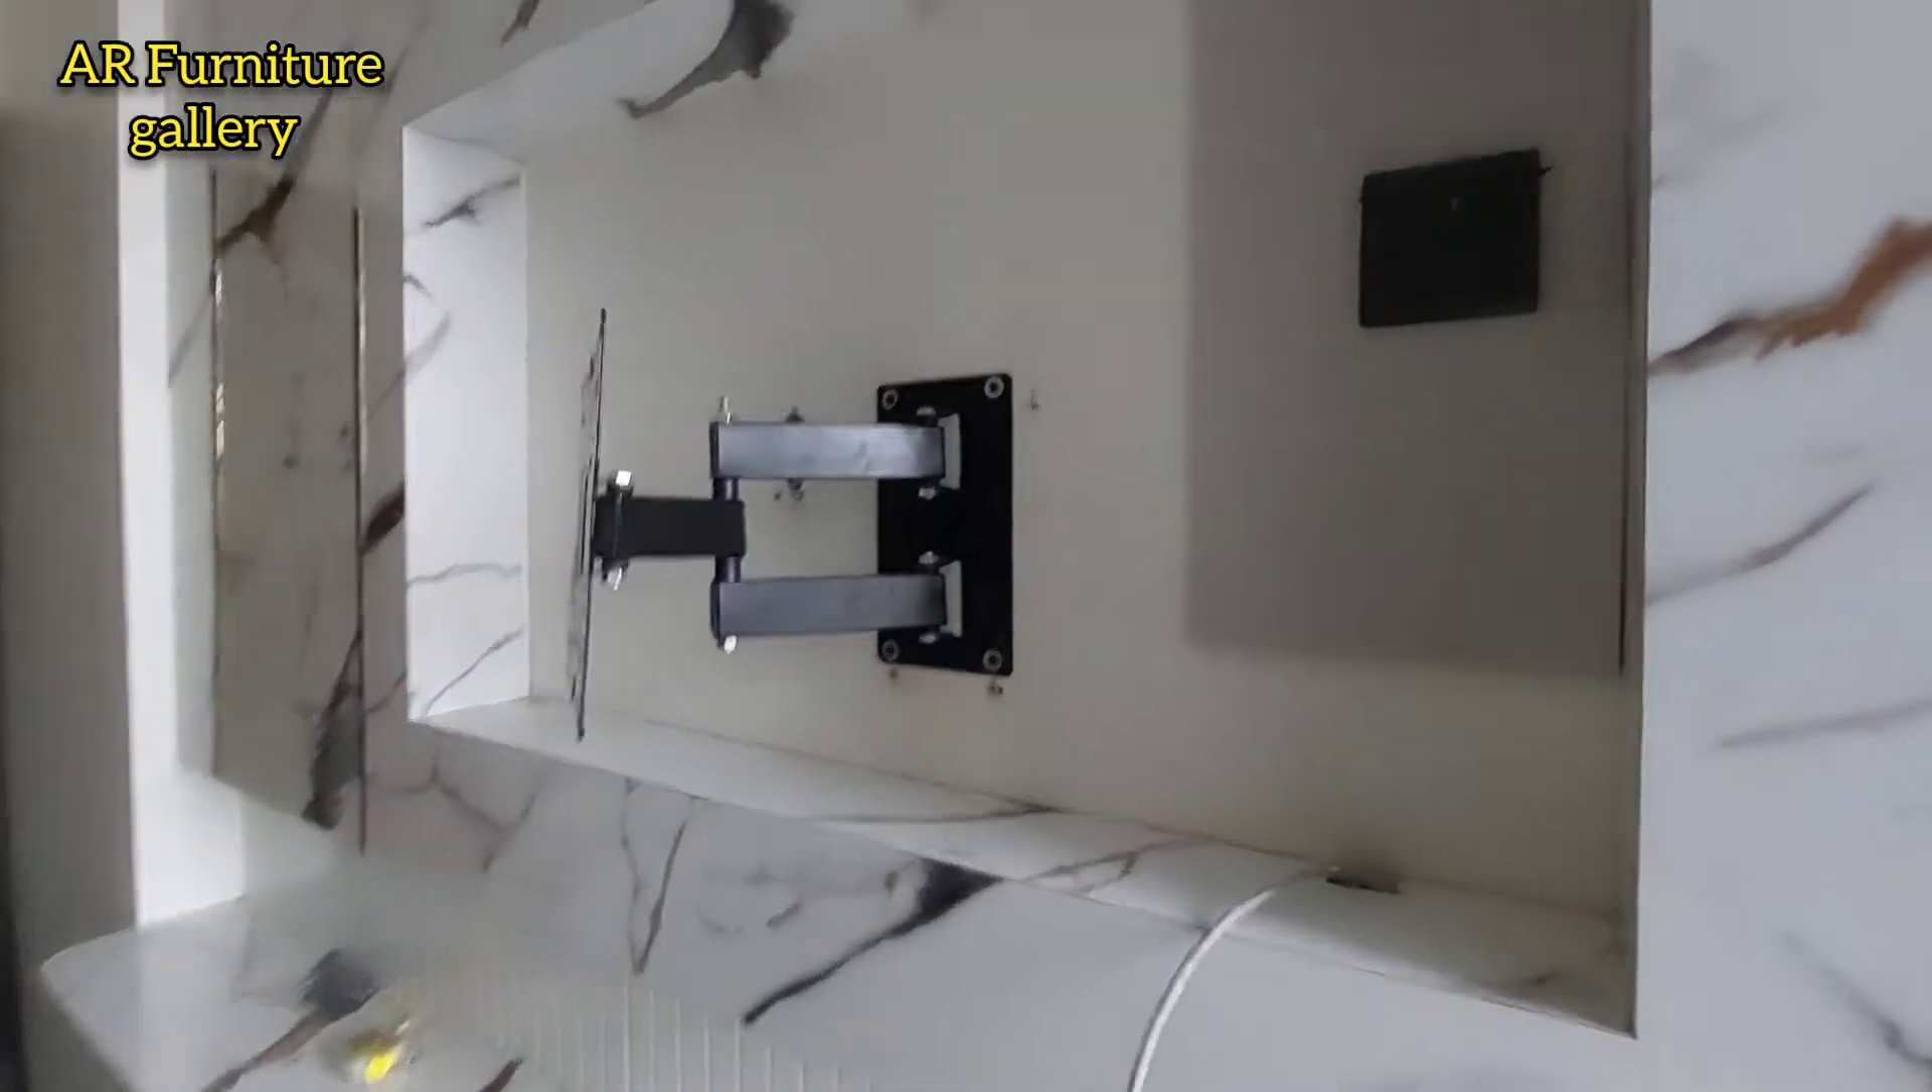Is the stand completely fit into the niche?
Yes.